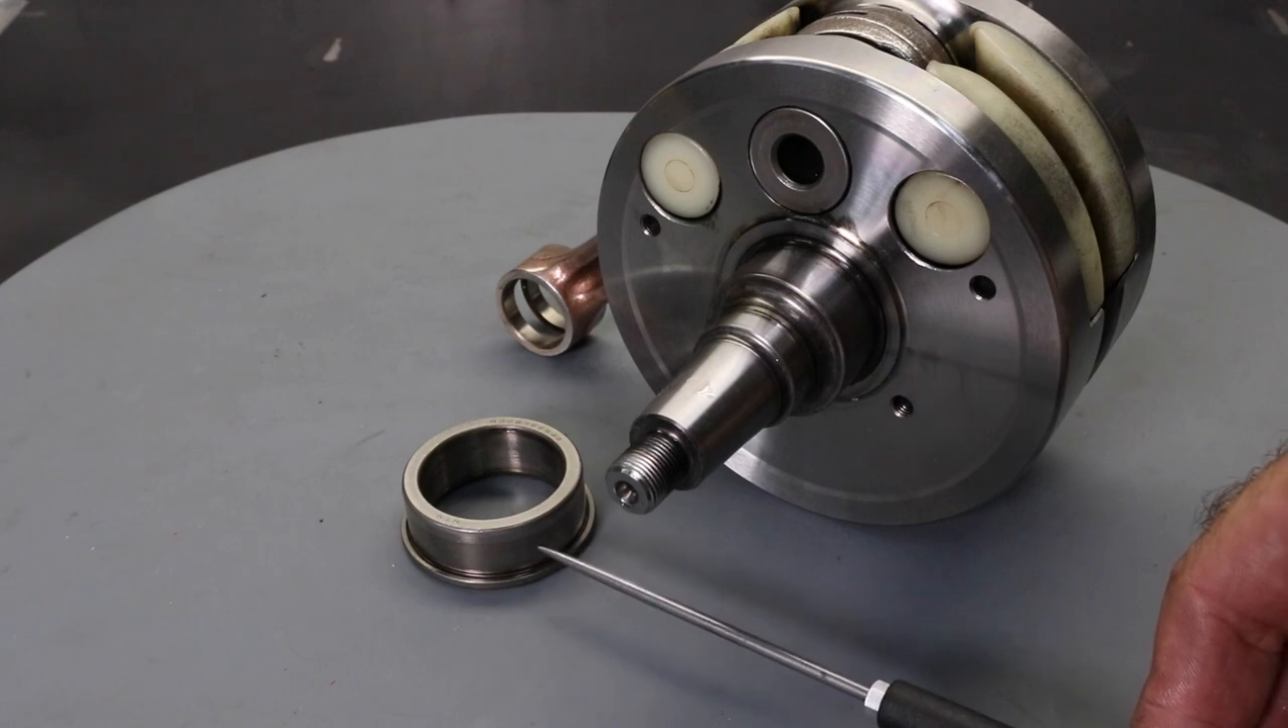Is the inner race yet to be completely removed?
No.